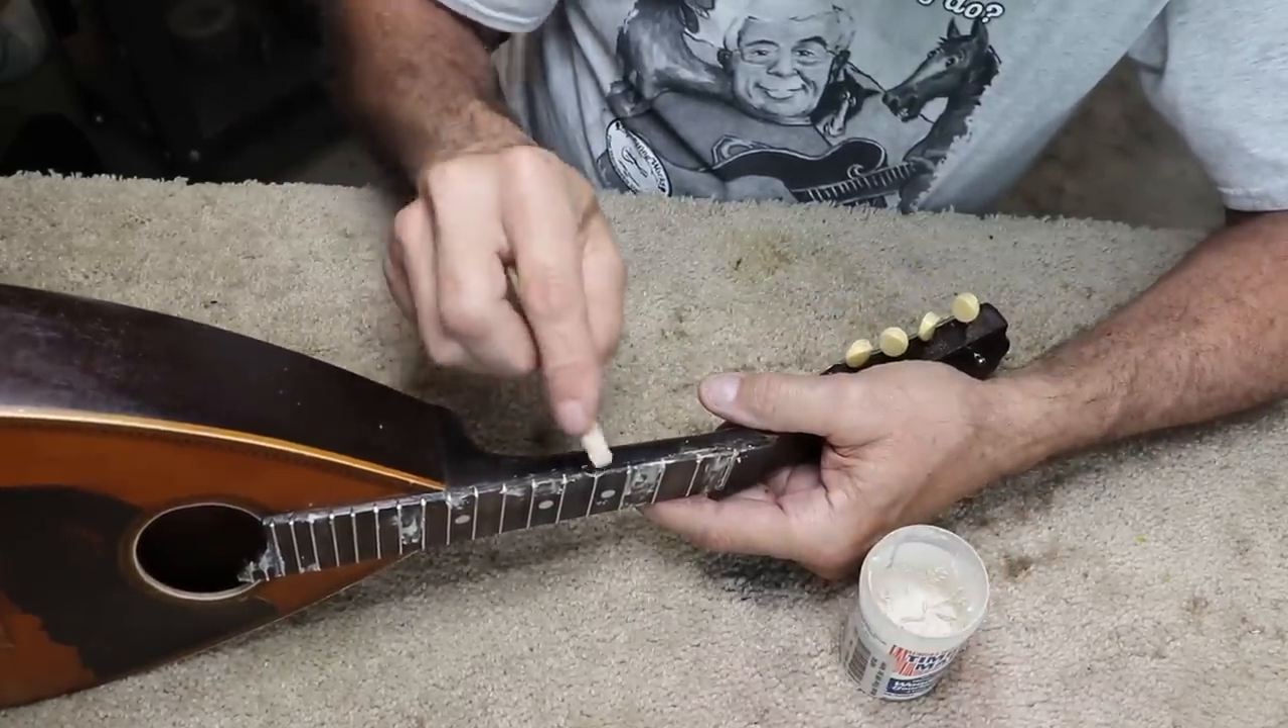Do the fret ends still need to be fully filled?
Yes.